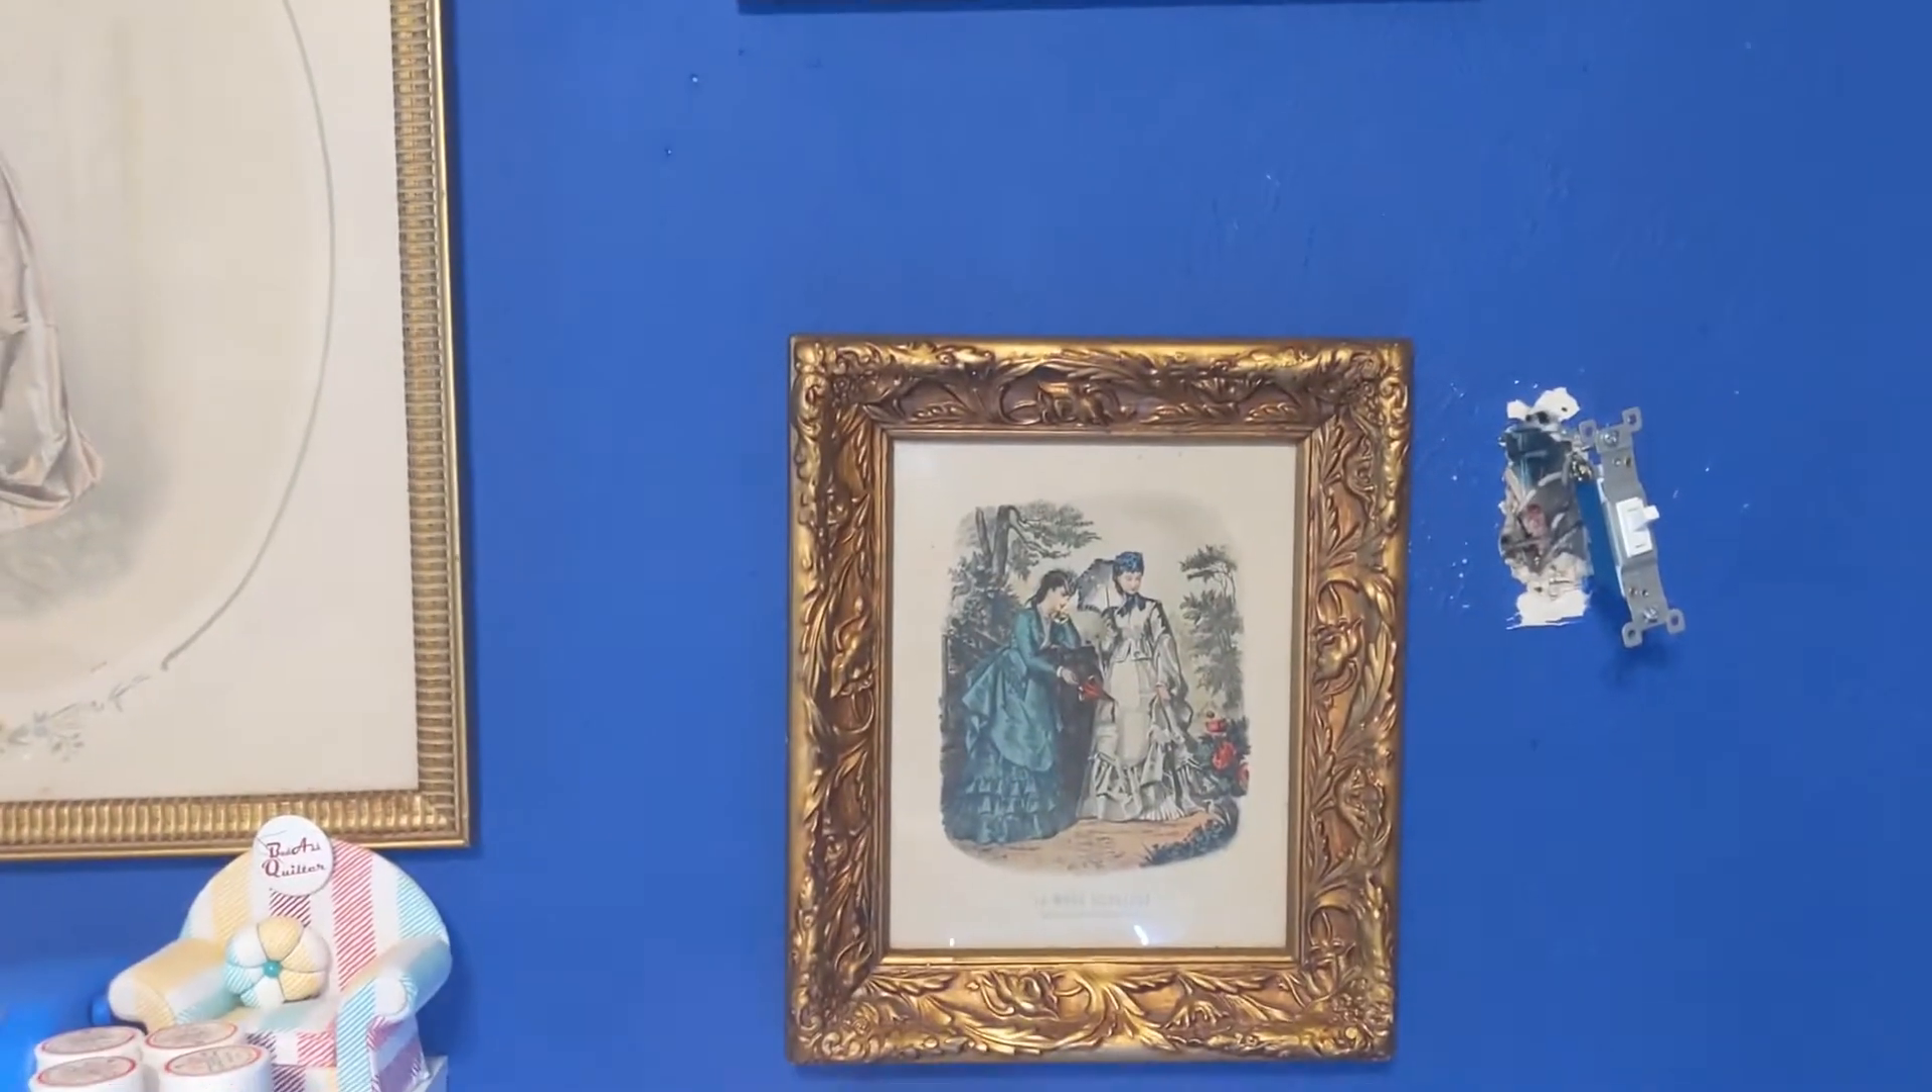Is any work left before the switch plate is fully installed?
Yes.